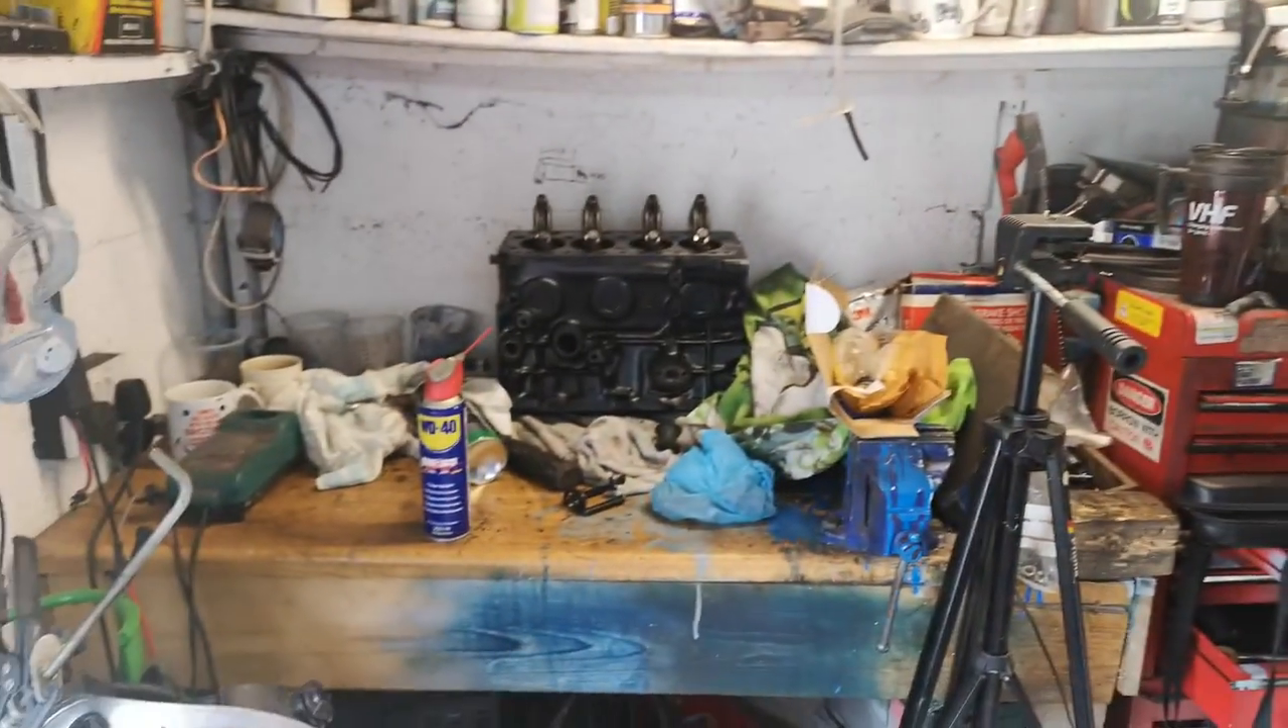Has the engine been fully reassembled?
No.